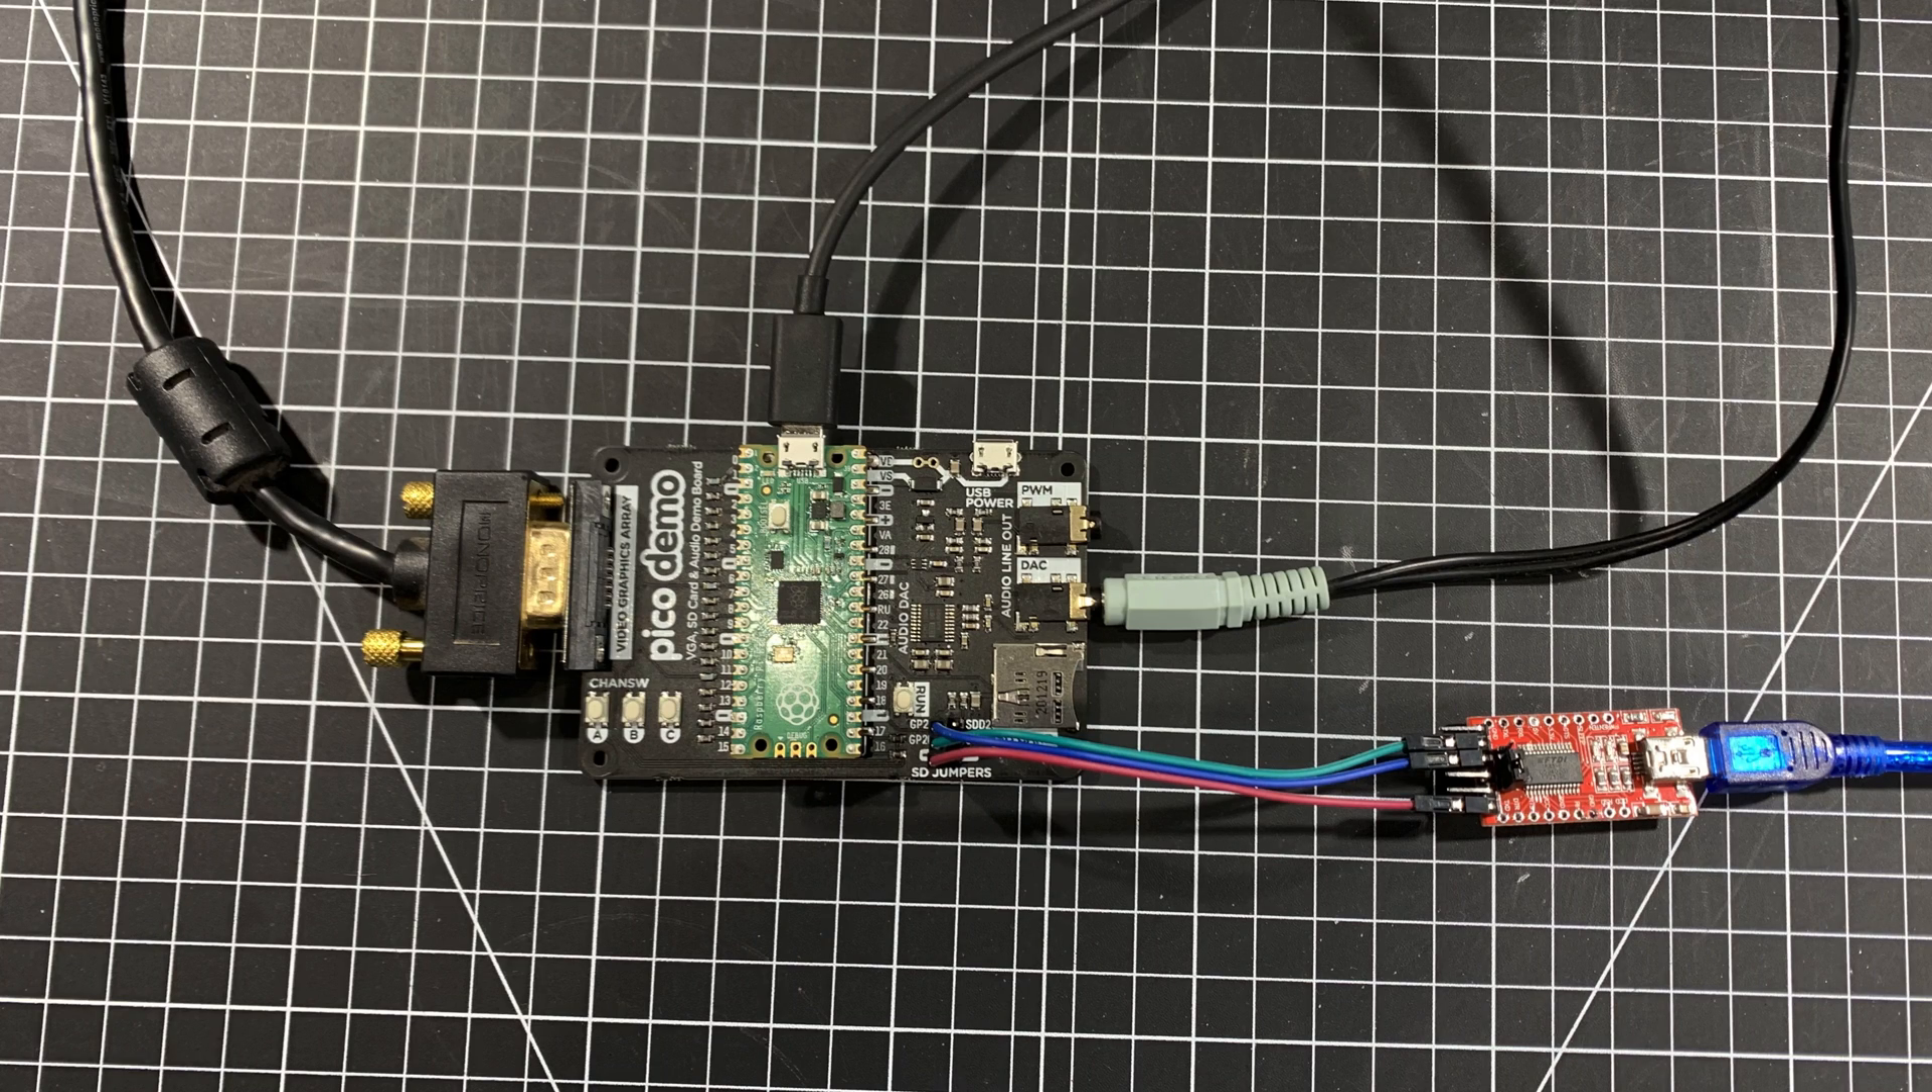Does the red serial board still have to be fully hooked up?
No.